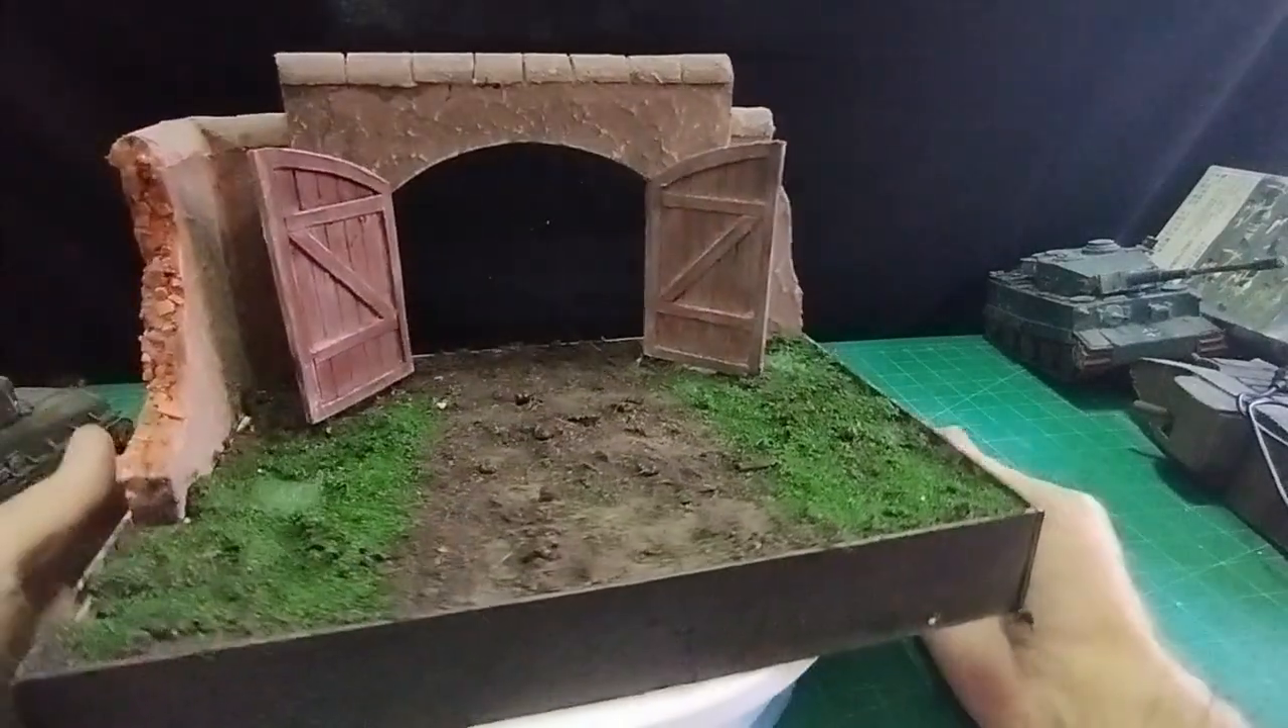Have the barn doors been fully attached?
Yes.